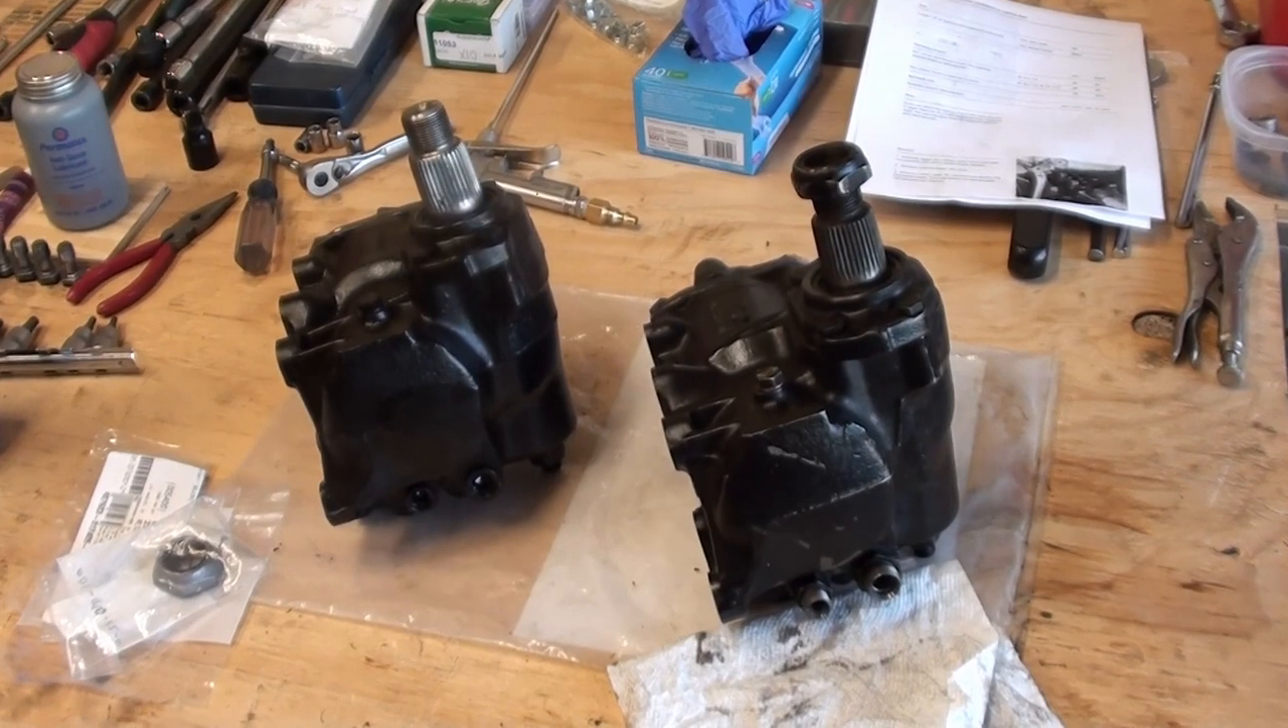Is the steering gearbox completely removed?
Yes.